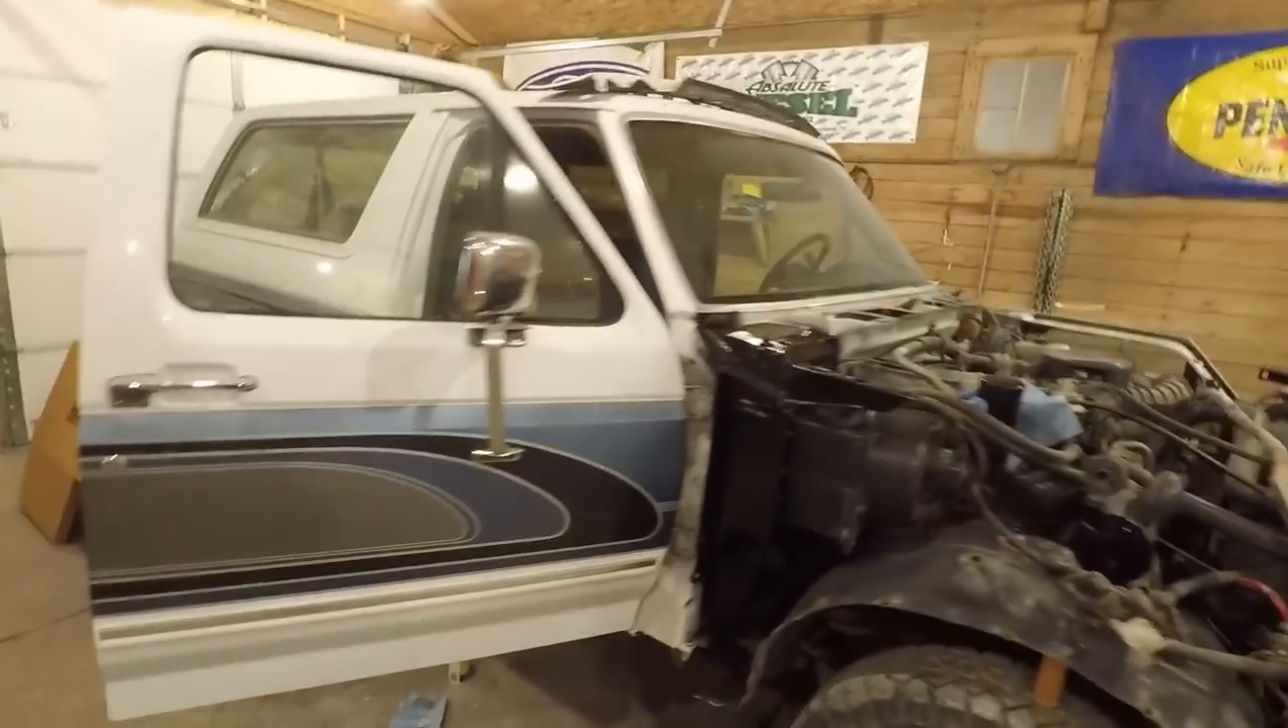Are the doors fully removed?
No.